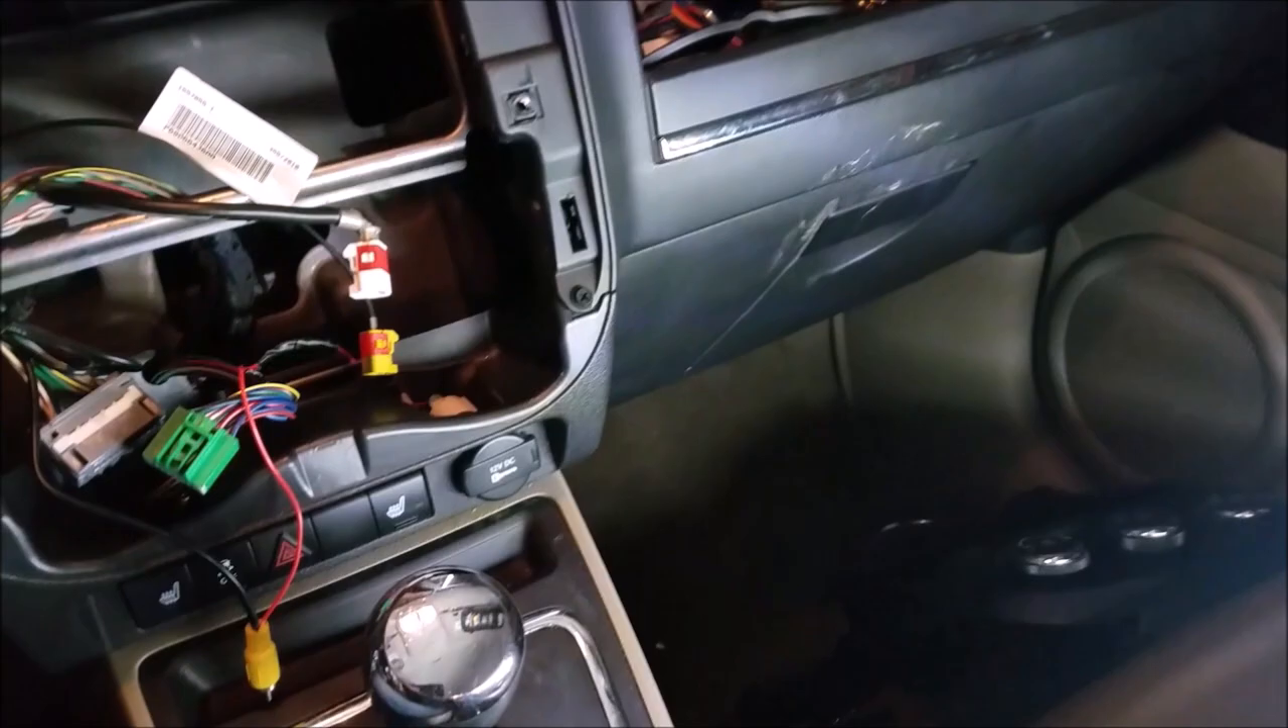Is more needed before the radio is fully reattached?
Yes.